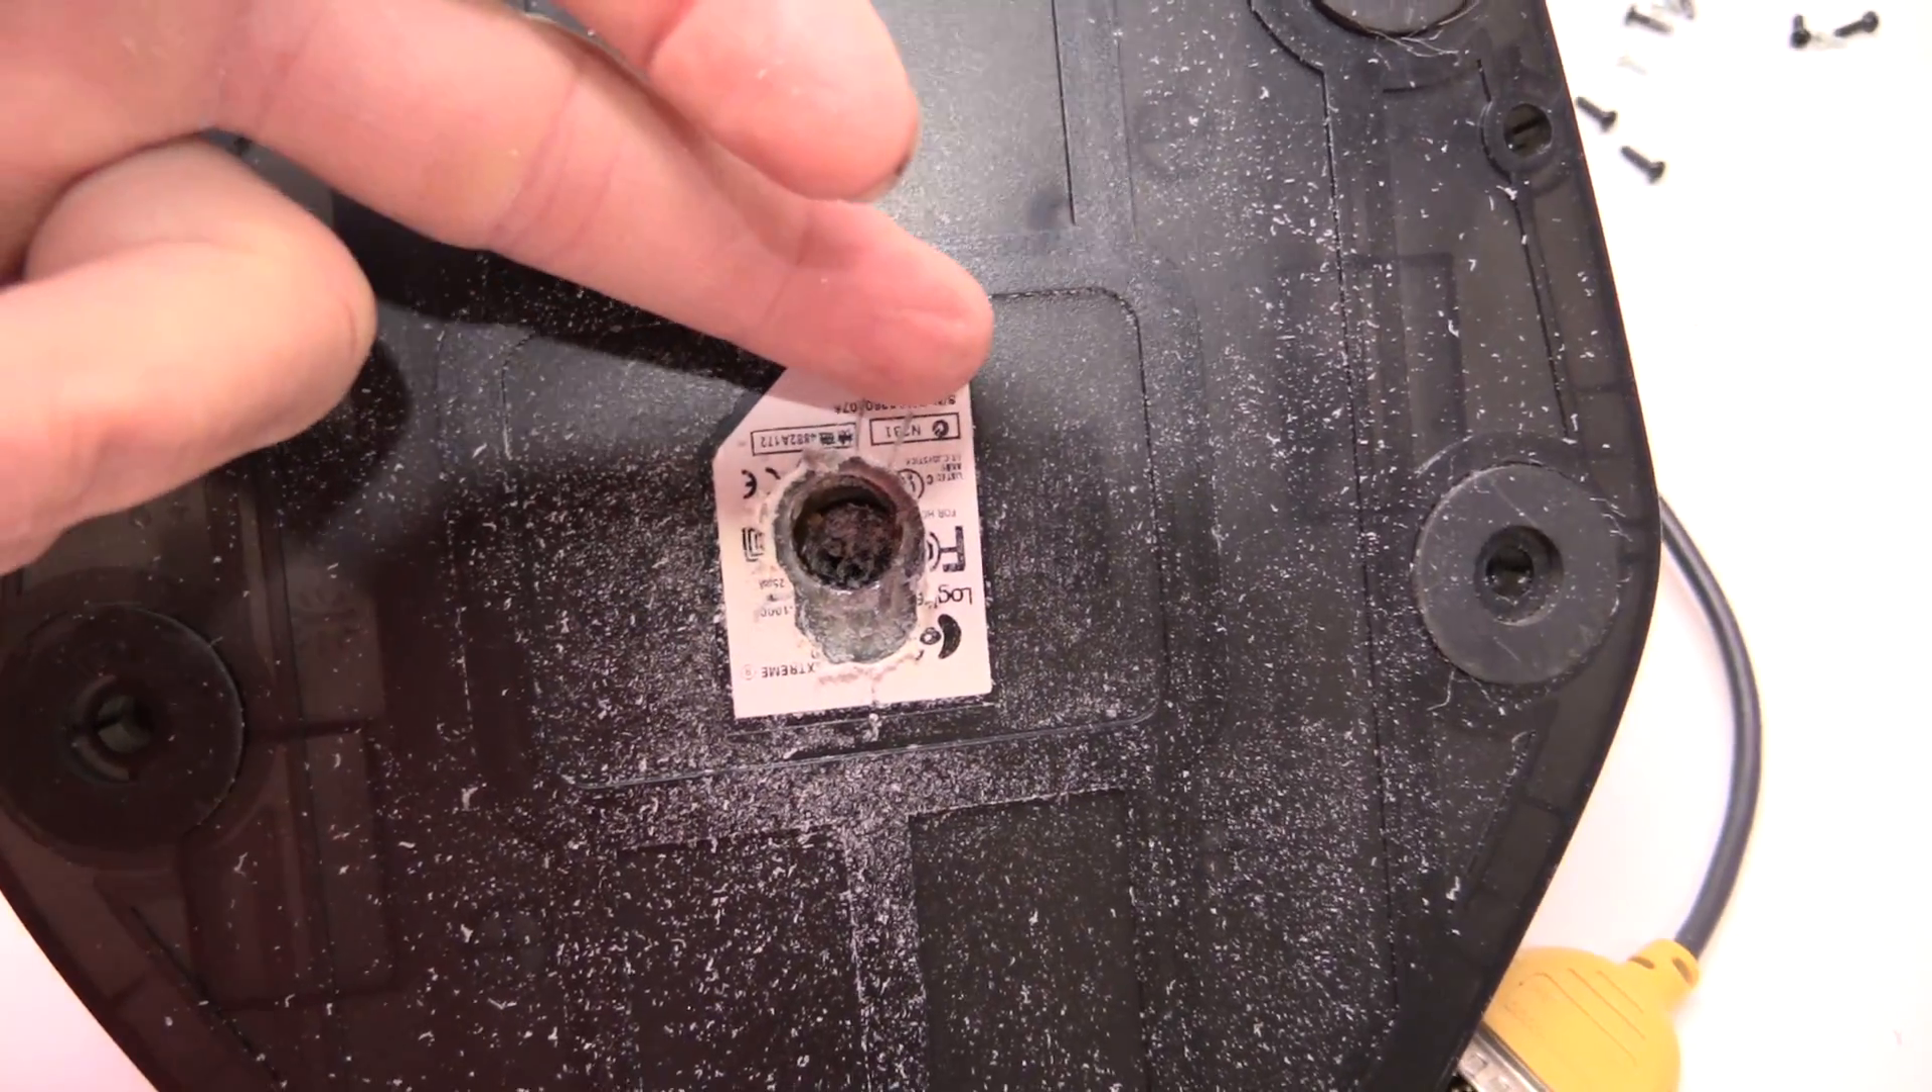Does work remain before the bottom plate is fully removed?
Yes.